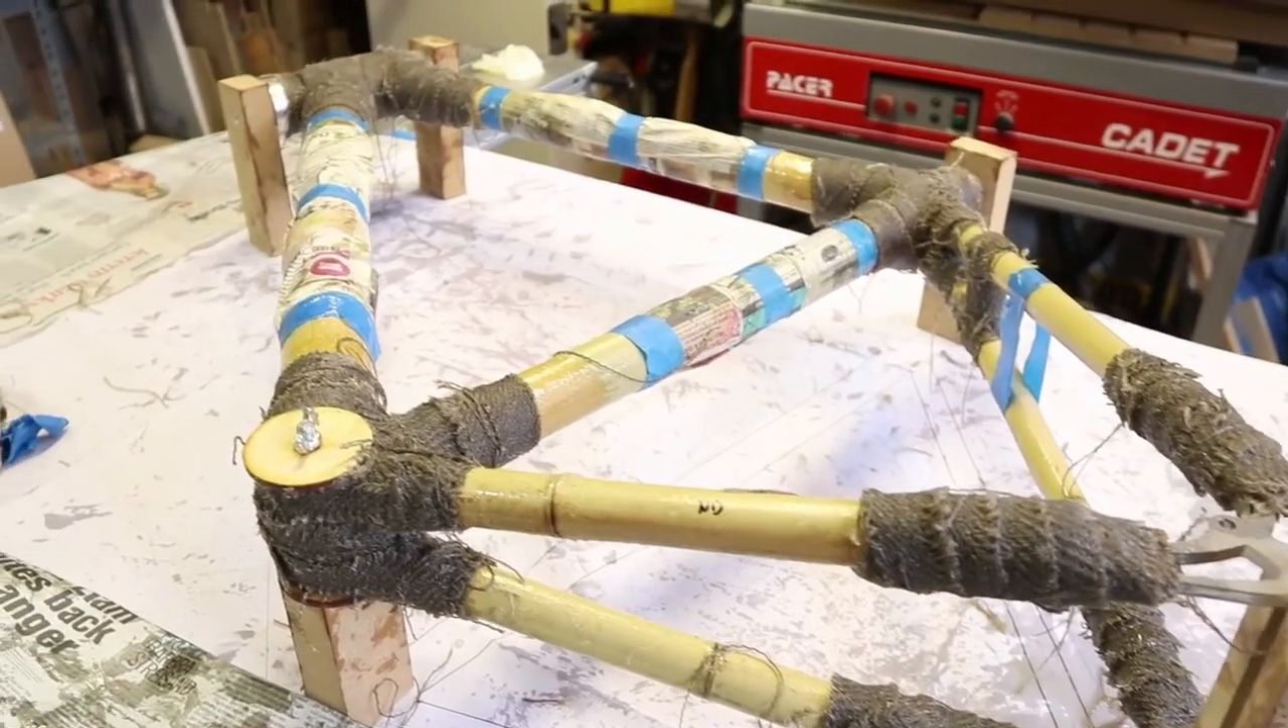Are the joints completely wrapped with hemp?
Yes.